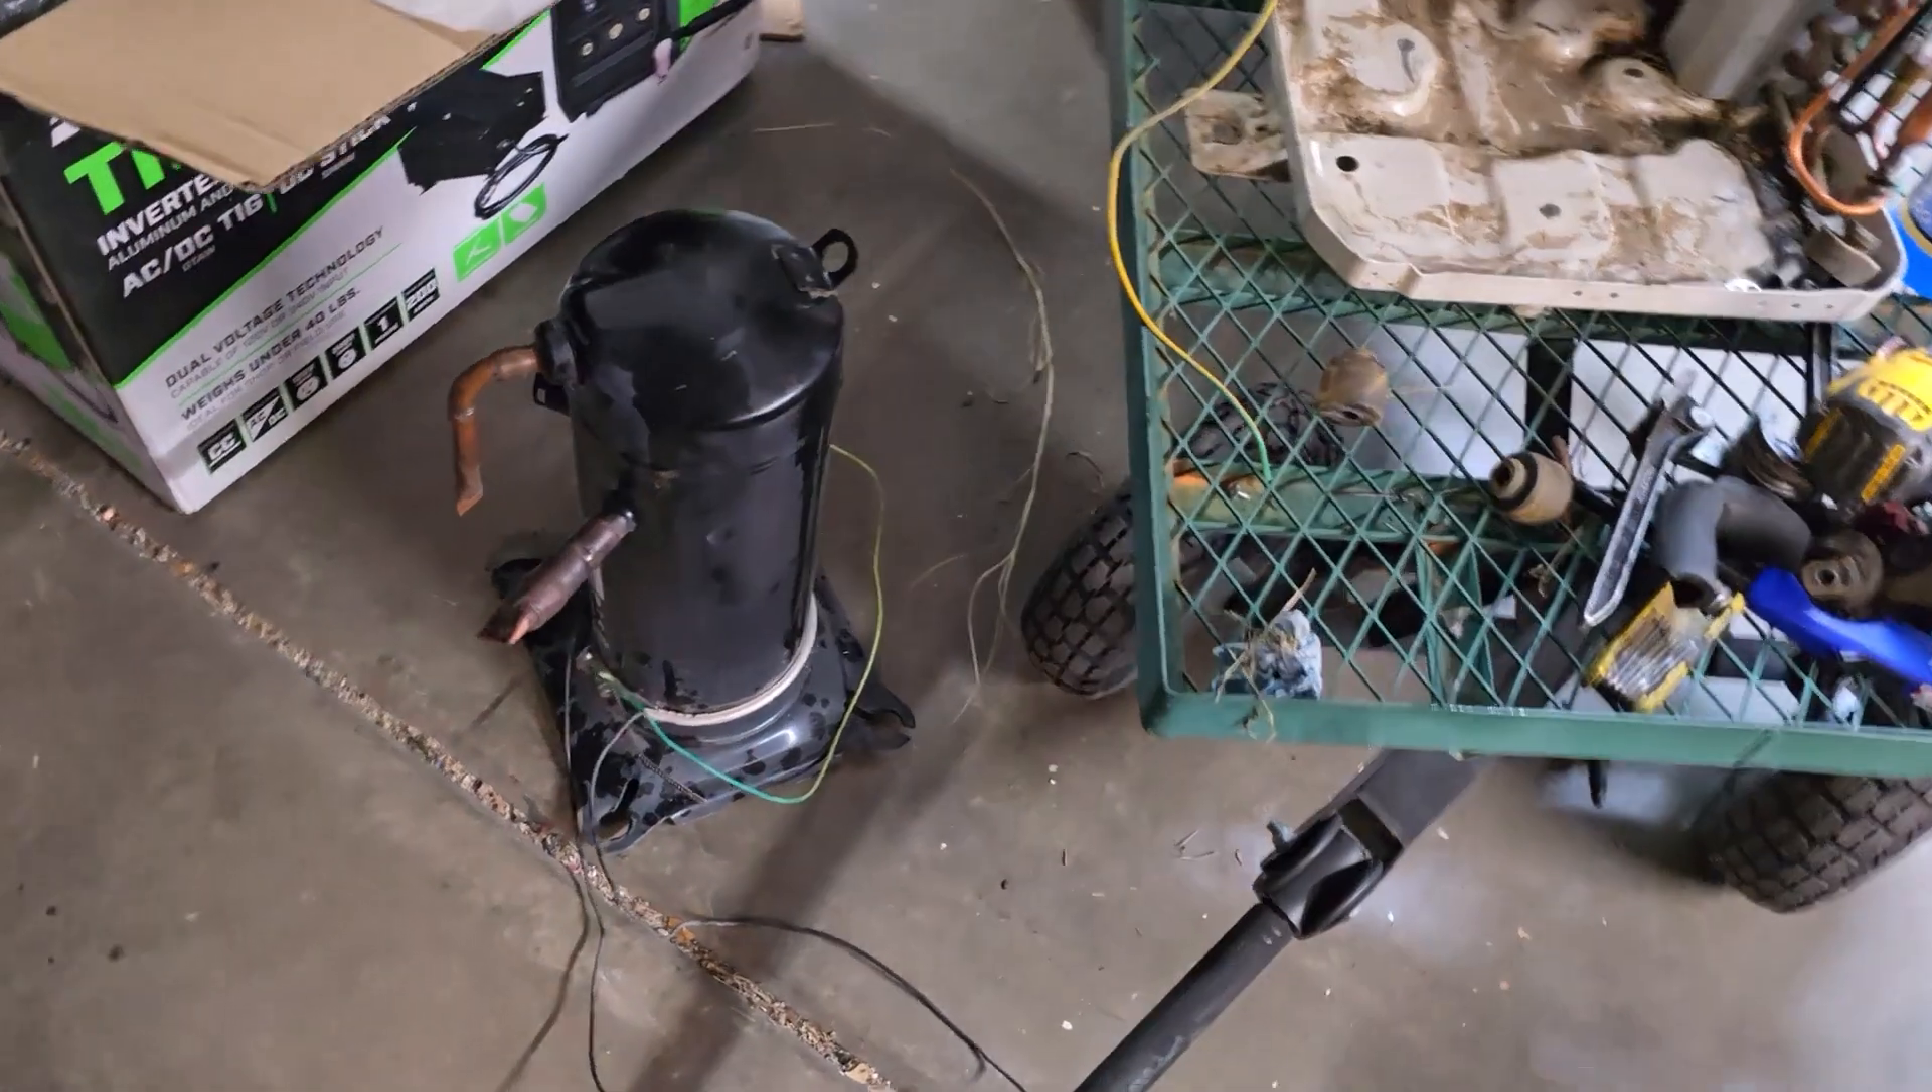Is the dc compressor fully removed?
Yes.